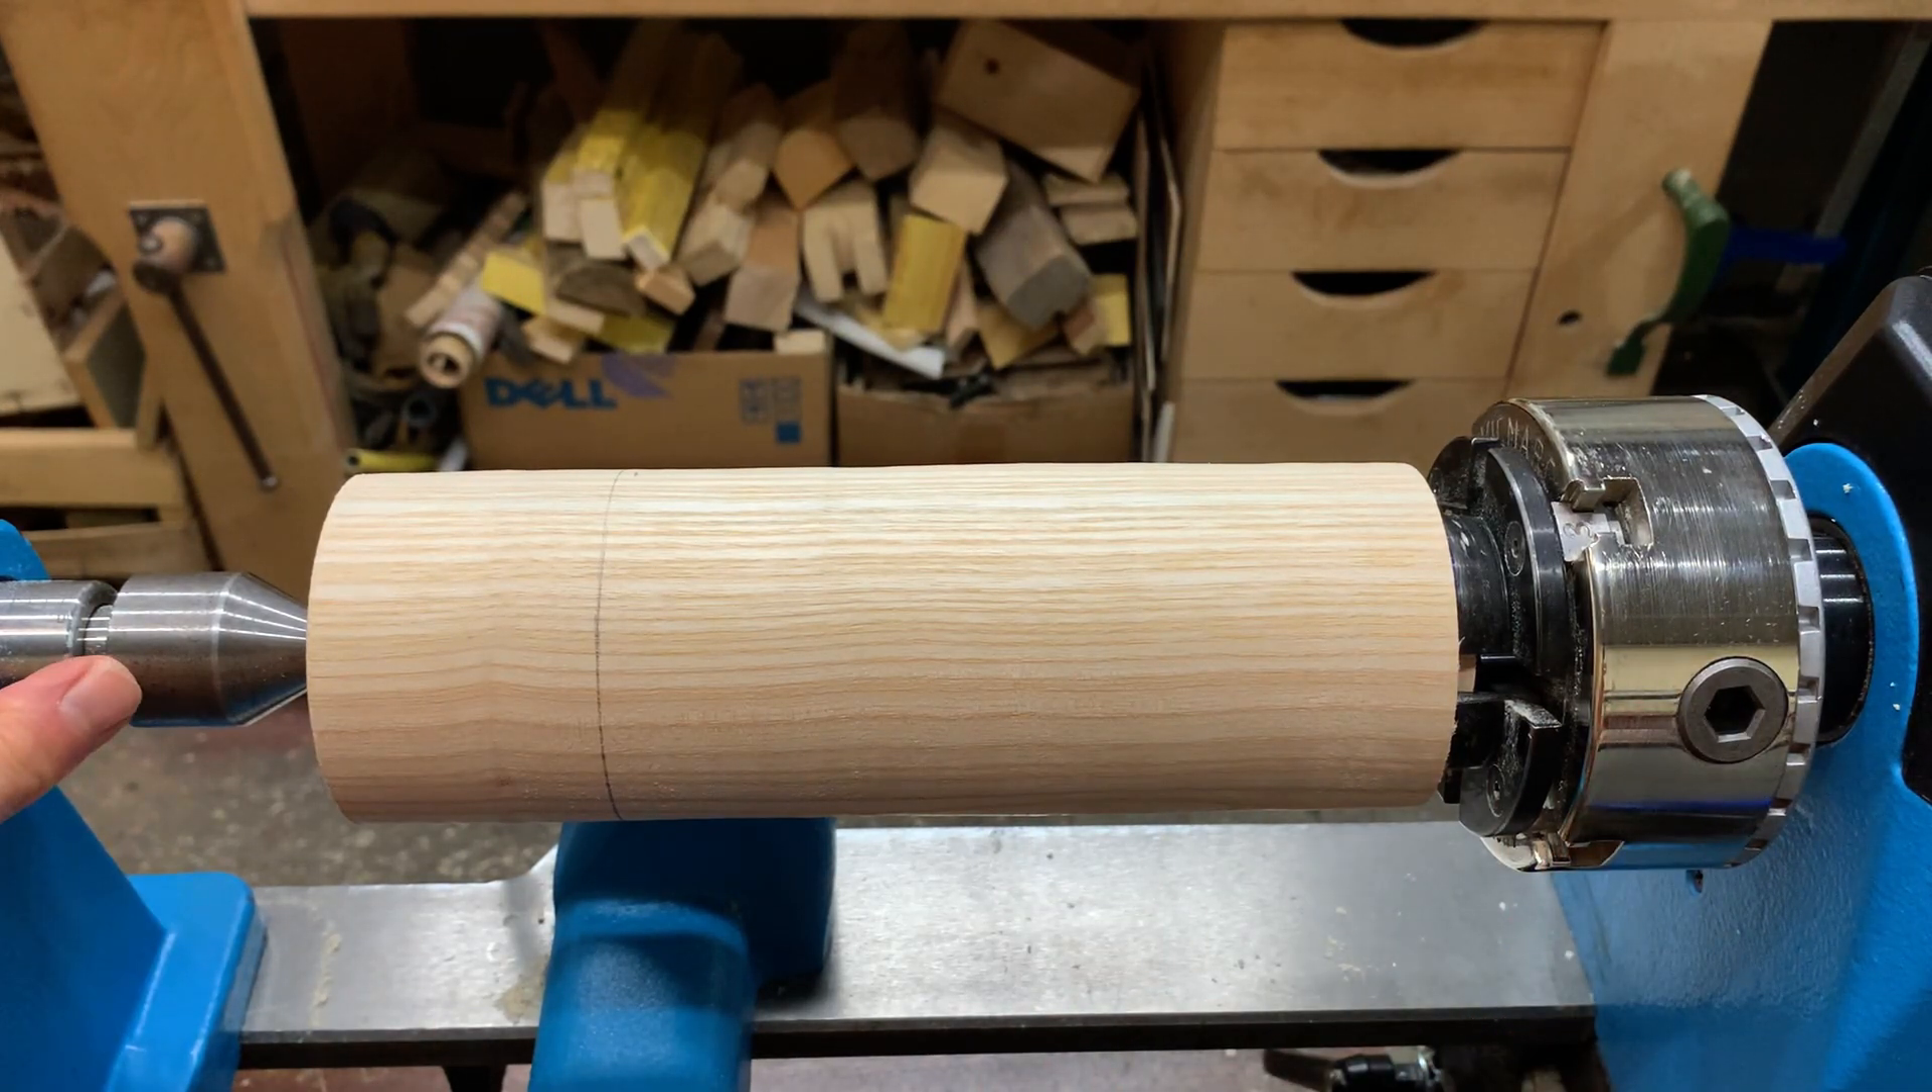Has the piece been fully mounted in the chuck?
Yes.